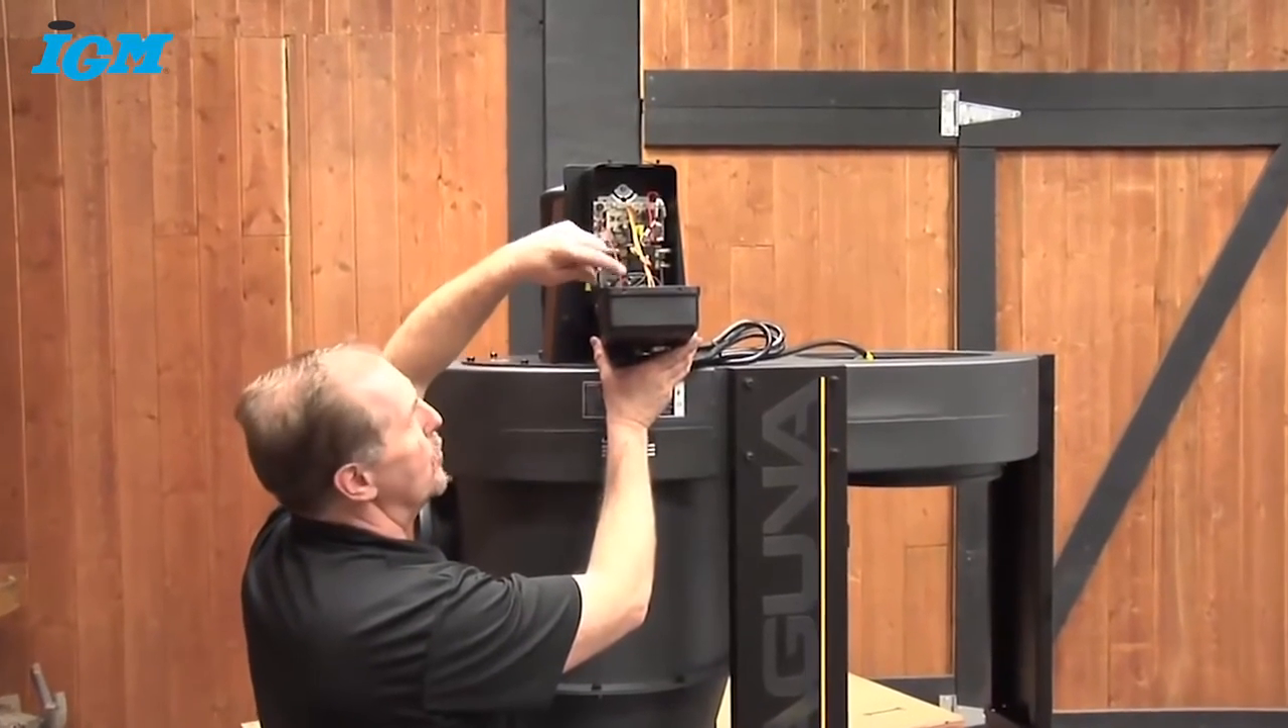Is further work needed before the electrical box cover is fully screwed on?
Yes.